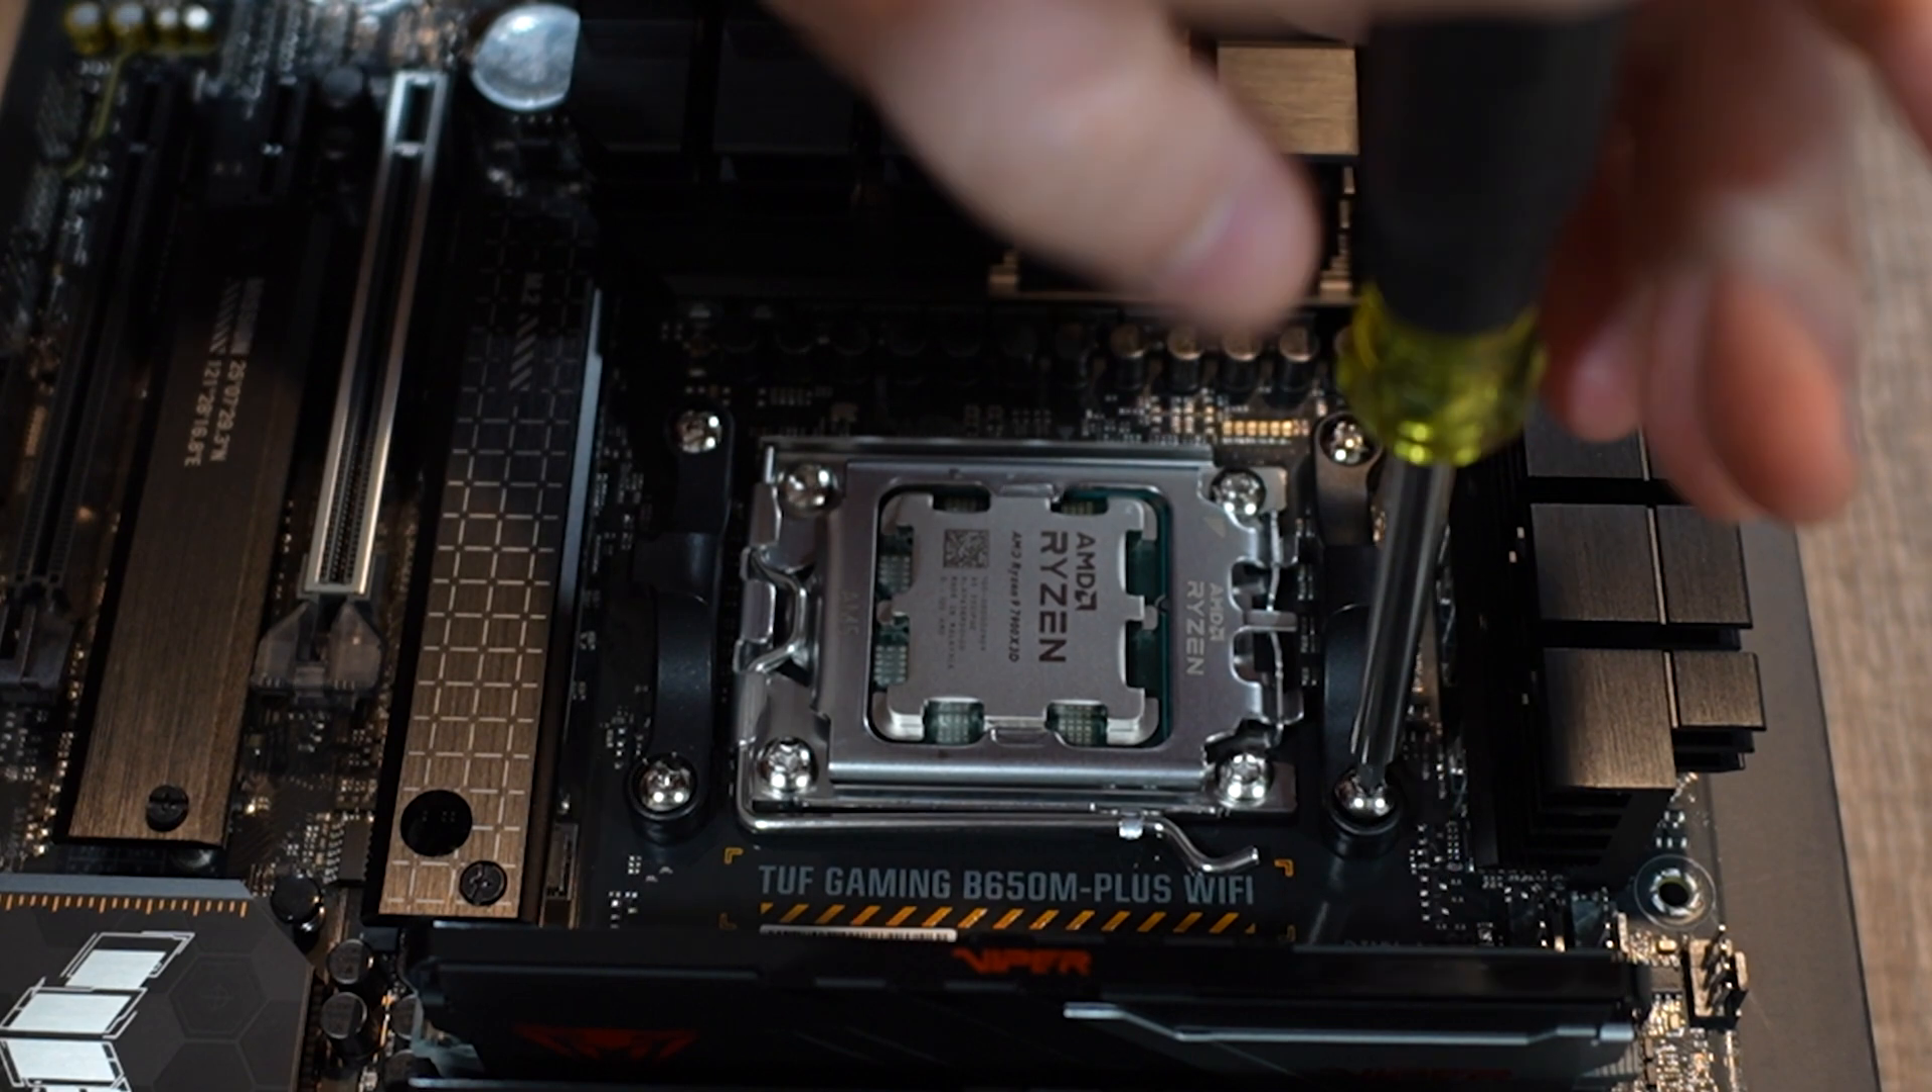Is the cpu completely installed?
Yes.